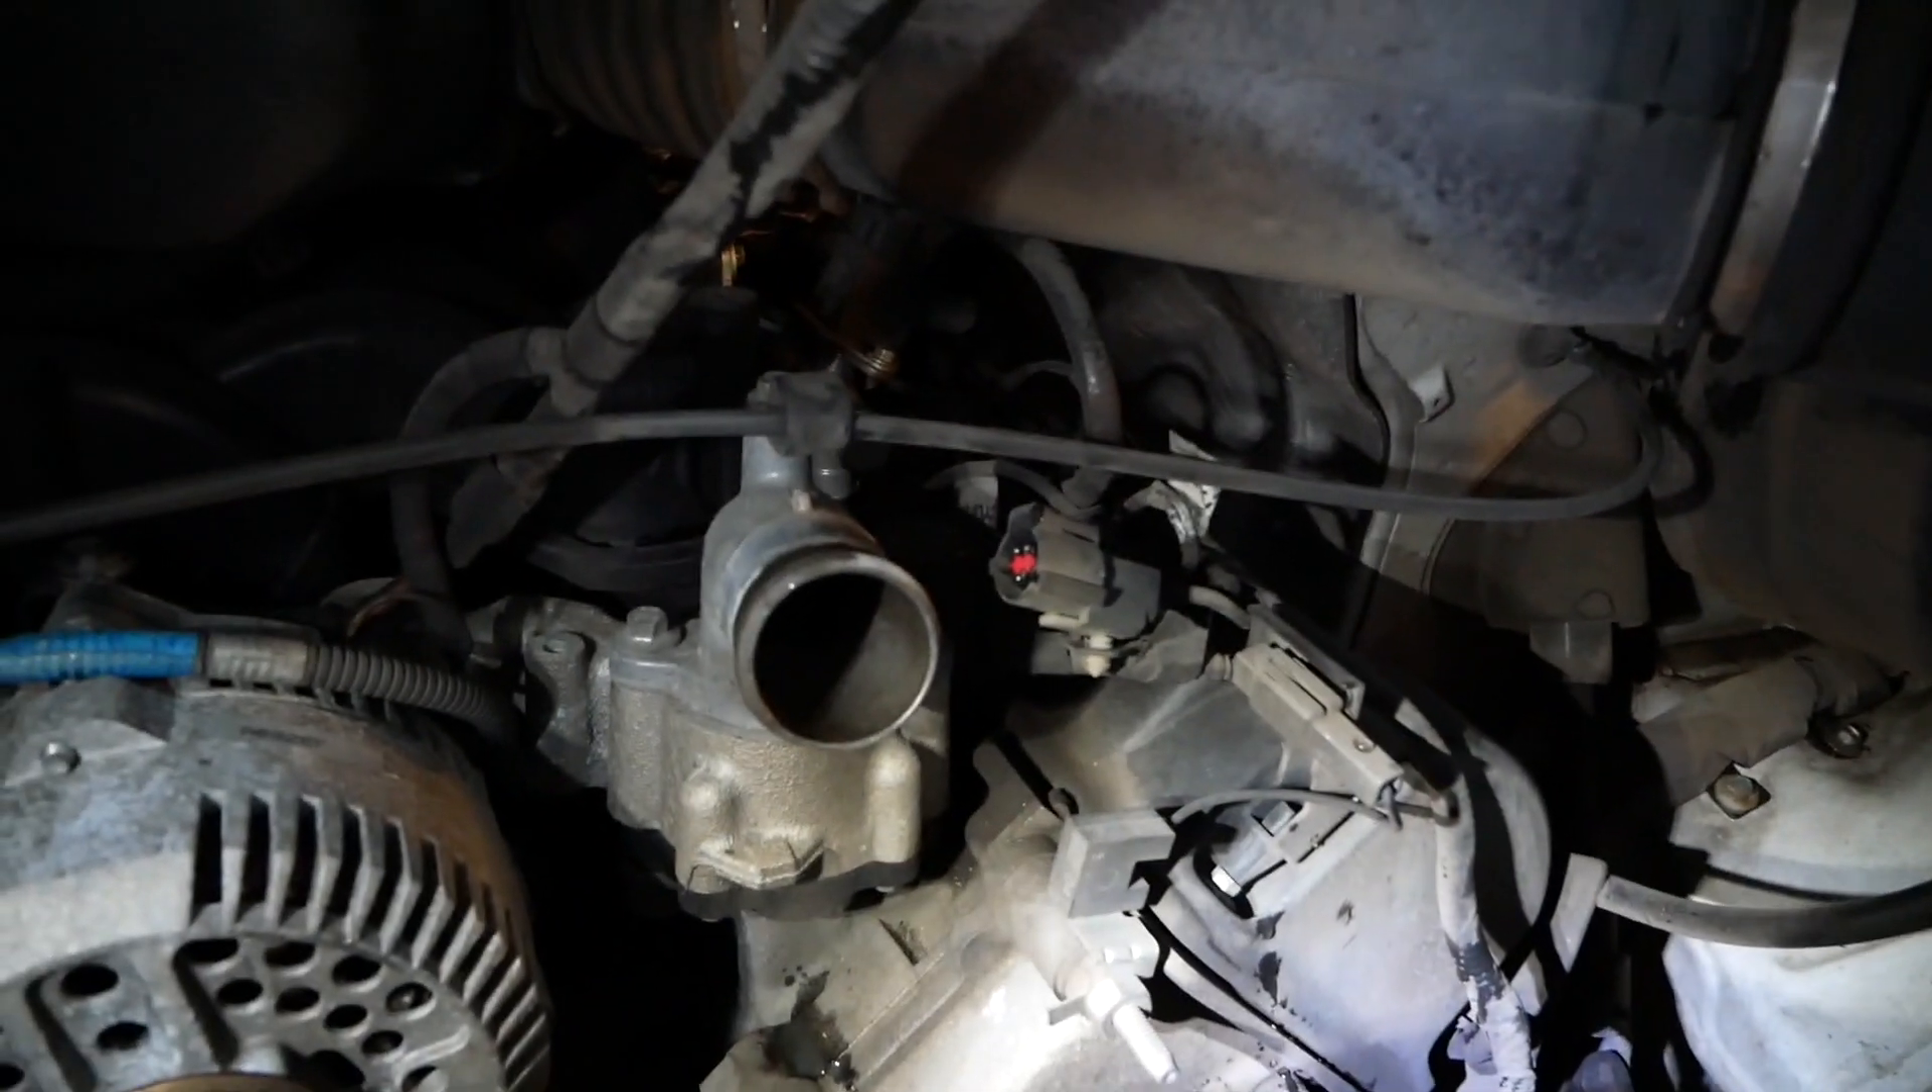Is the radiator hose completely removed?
Yes.